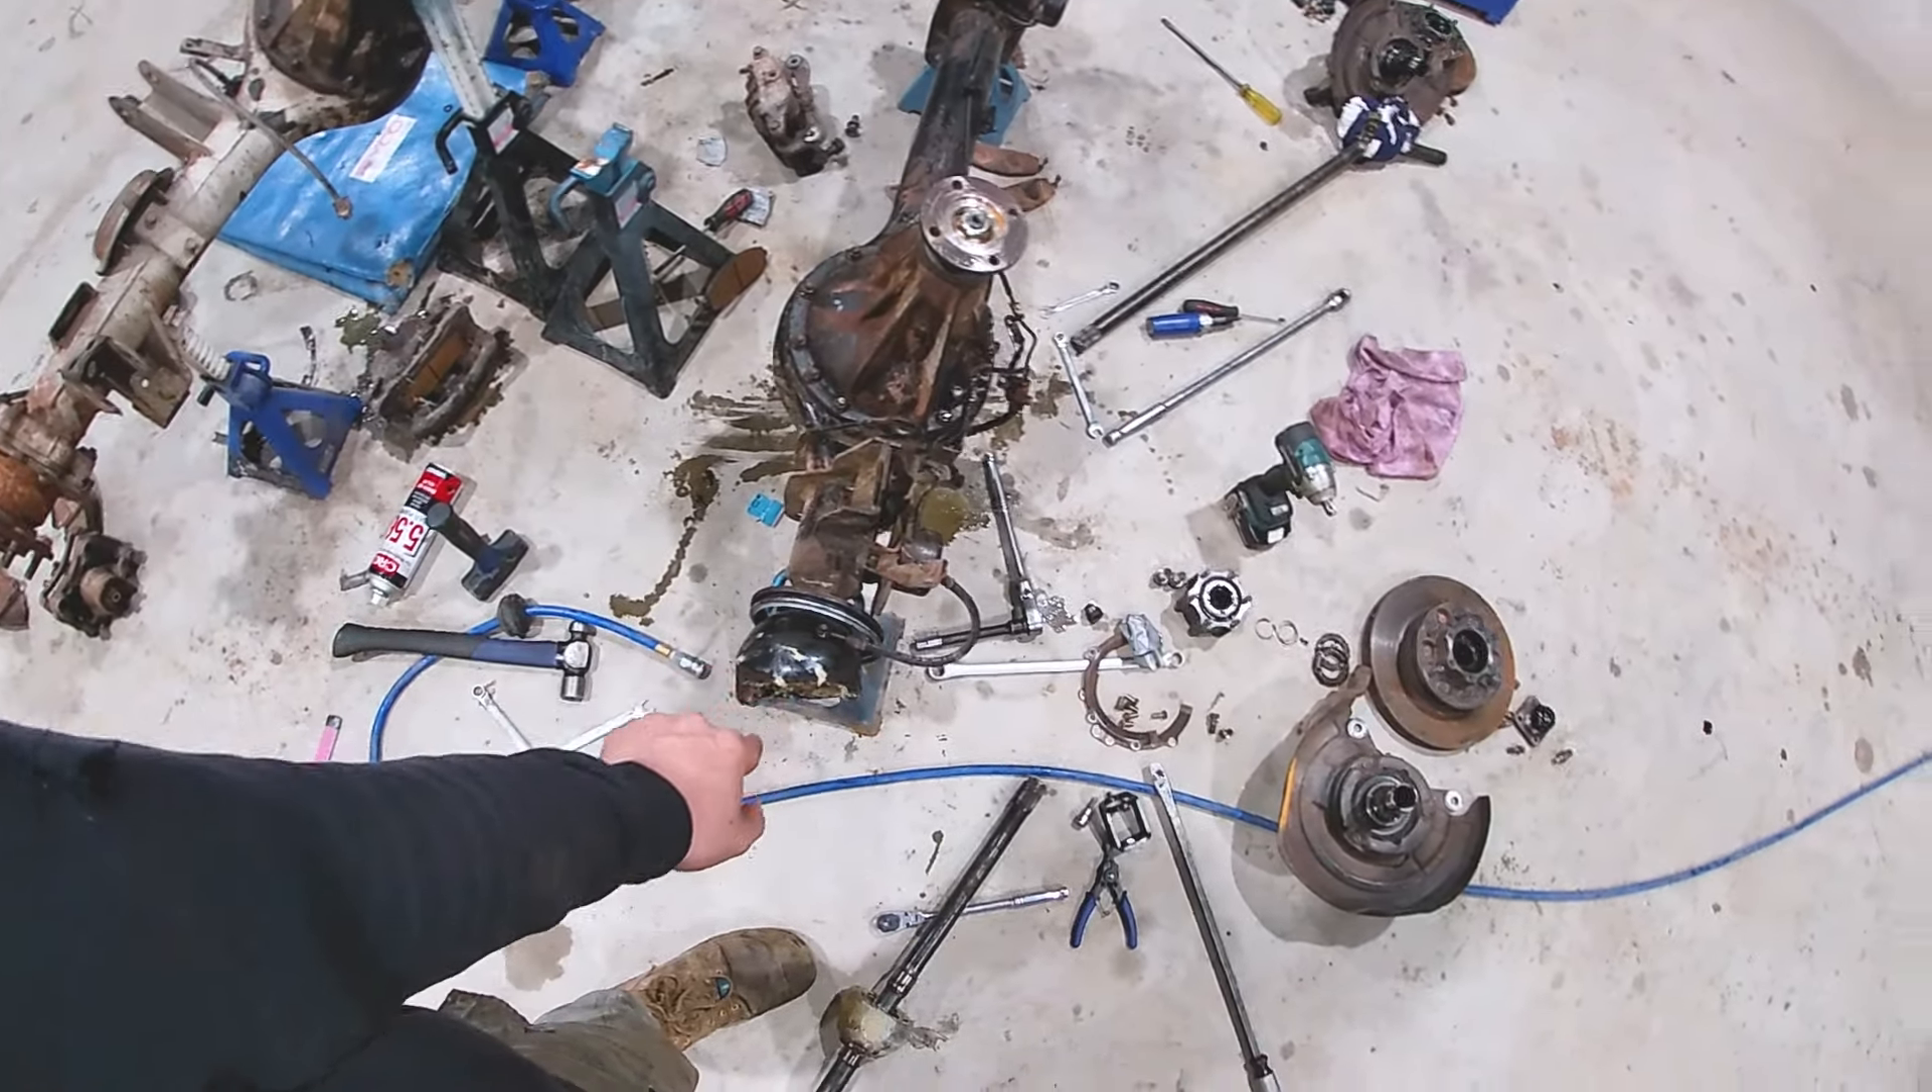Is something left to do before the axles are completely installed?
Yes.